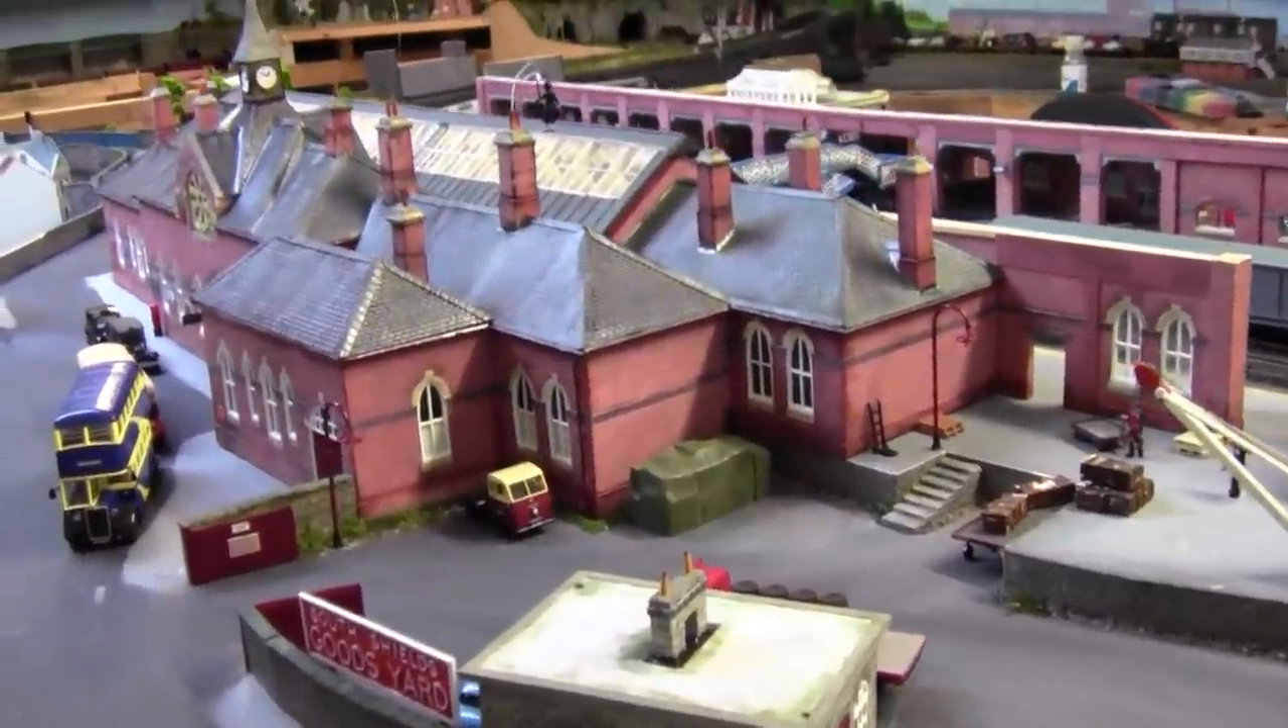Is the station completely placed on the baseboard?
Yes.